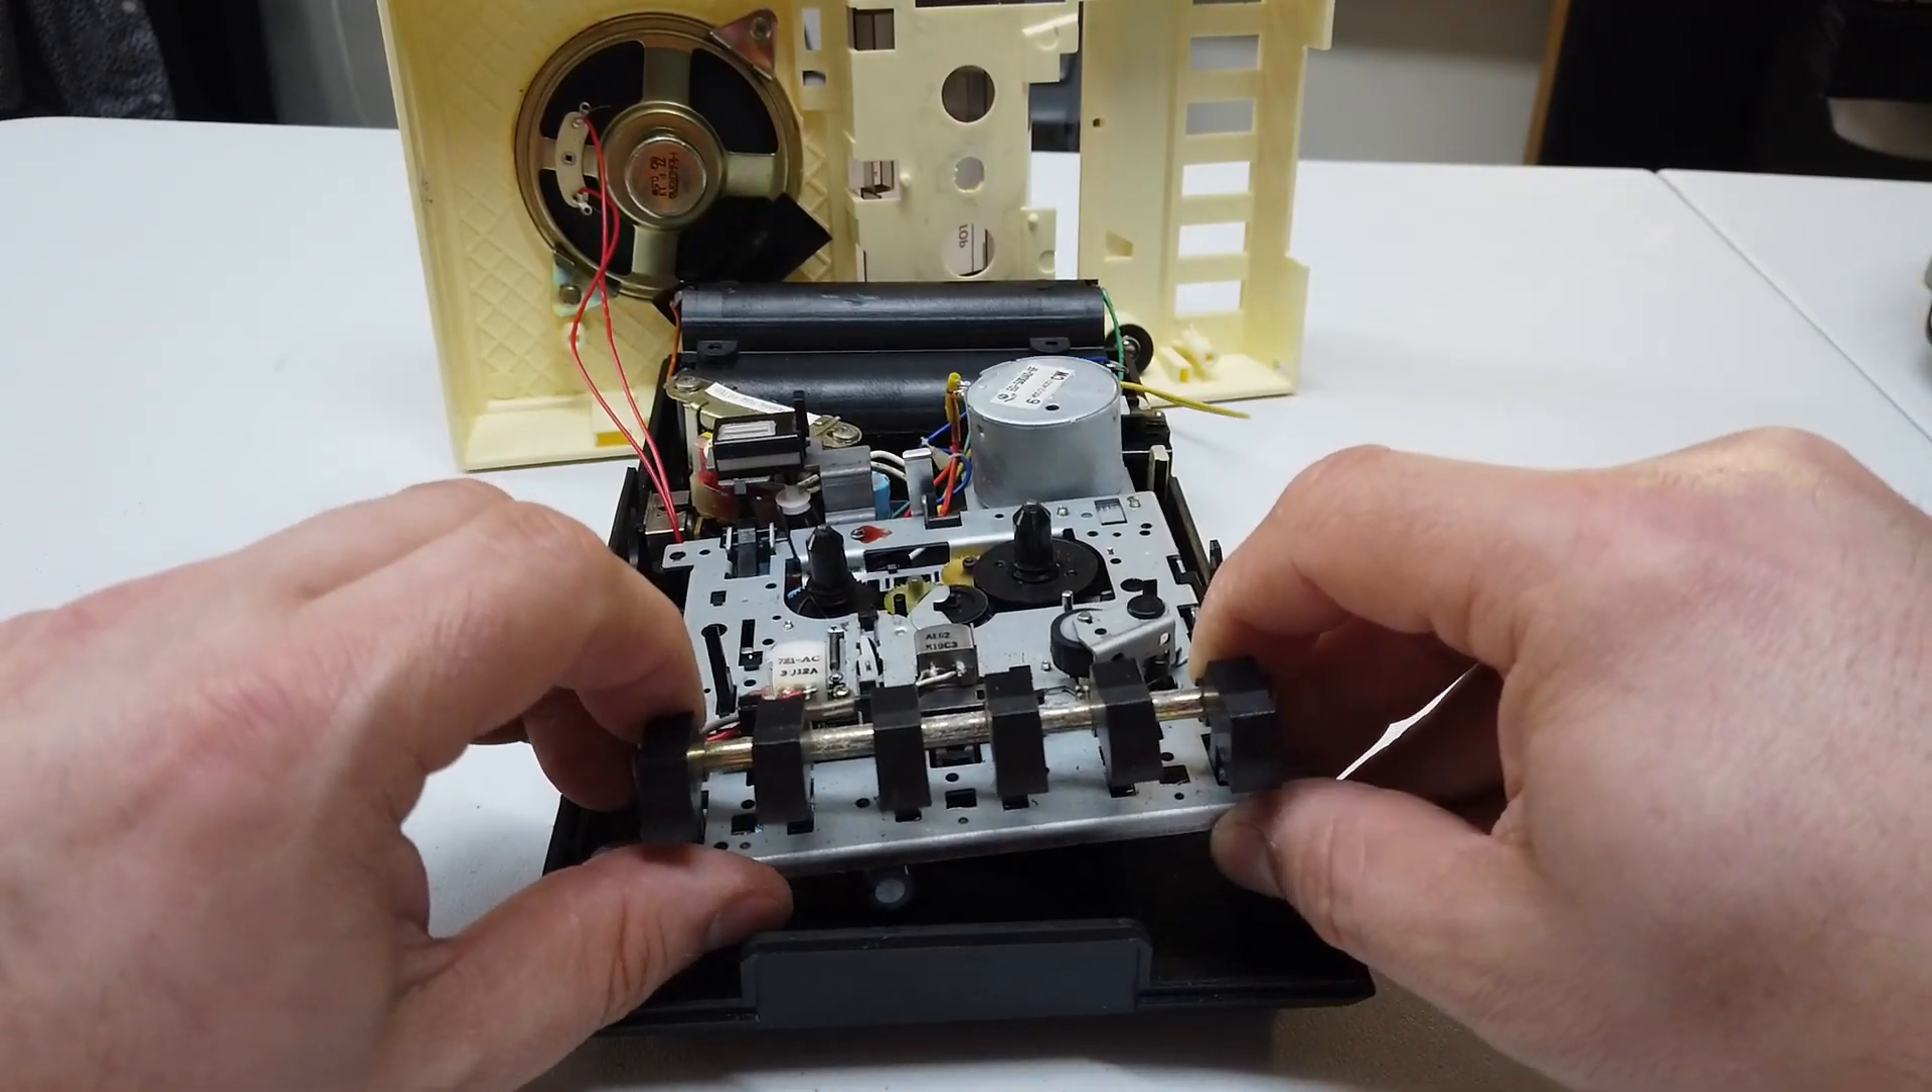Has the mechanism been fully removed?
No.